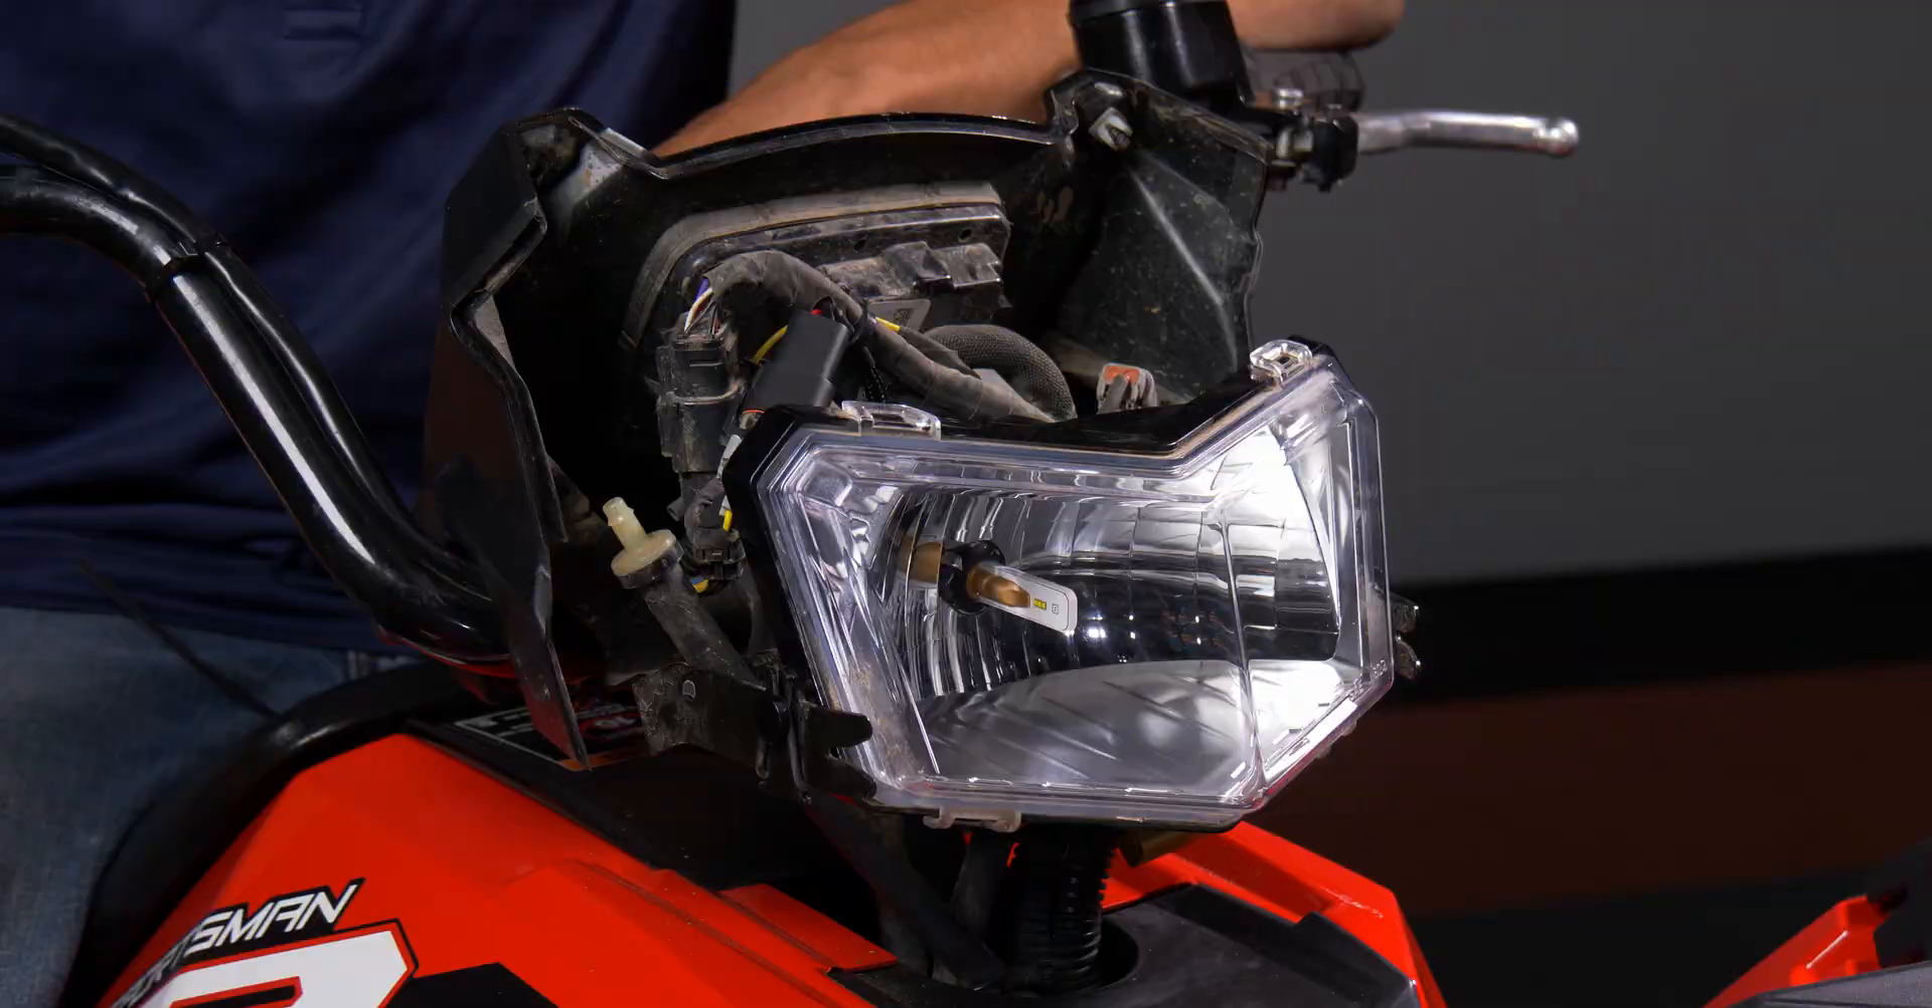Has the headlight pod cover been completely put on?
No.